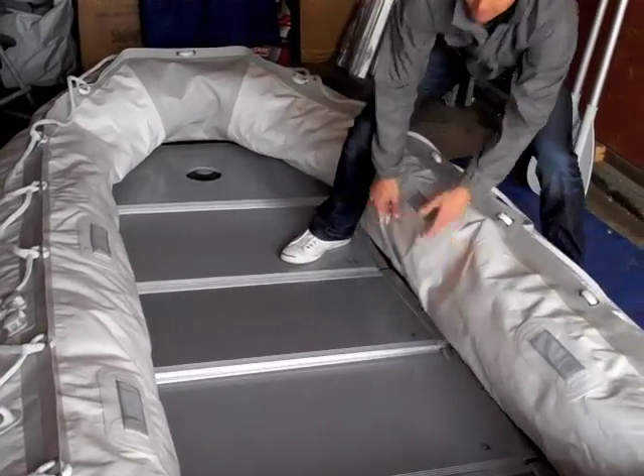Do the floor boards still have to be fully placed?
No.